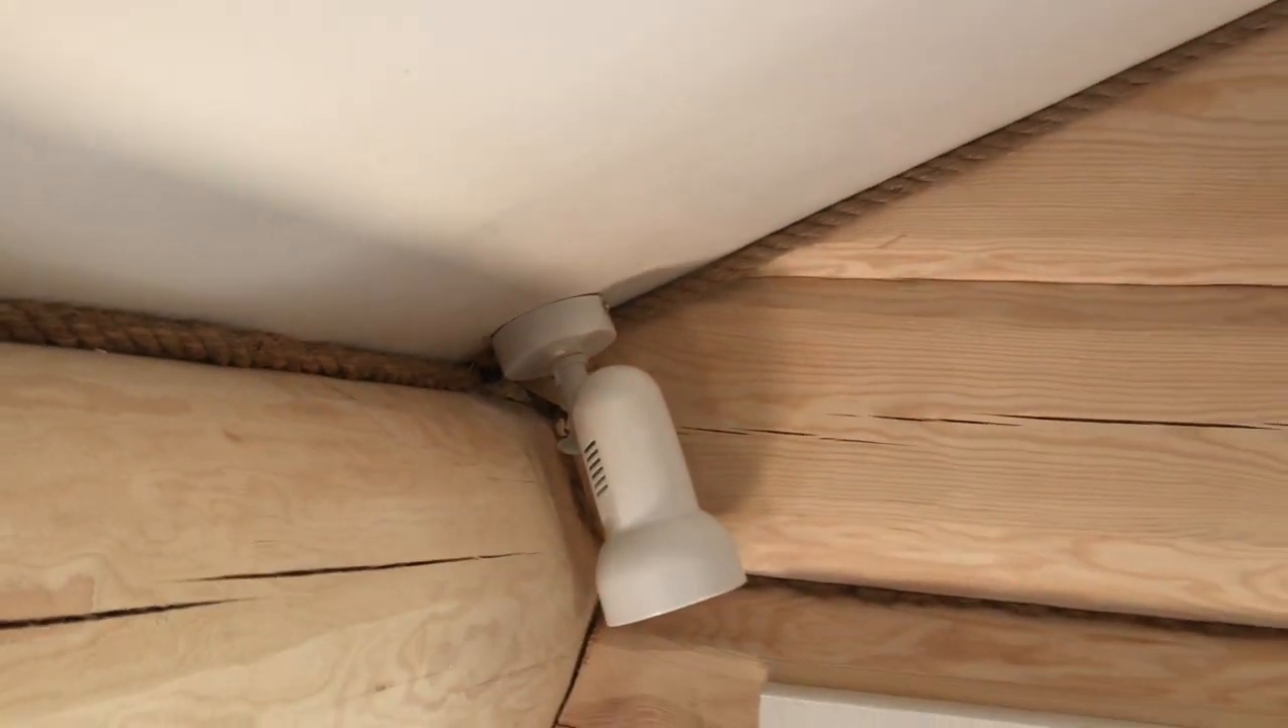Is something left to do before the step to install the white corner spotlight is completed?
No.